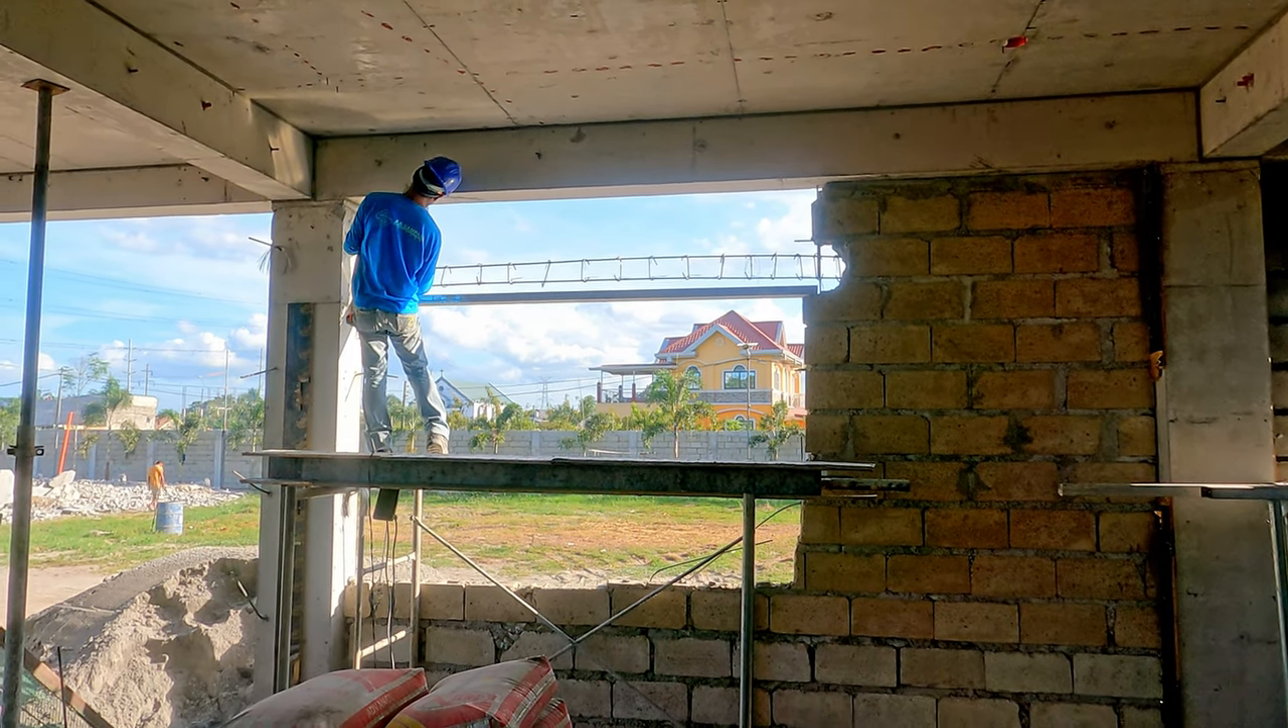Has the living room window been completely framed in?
No.